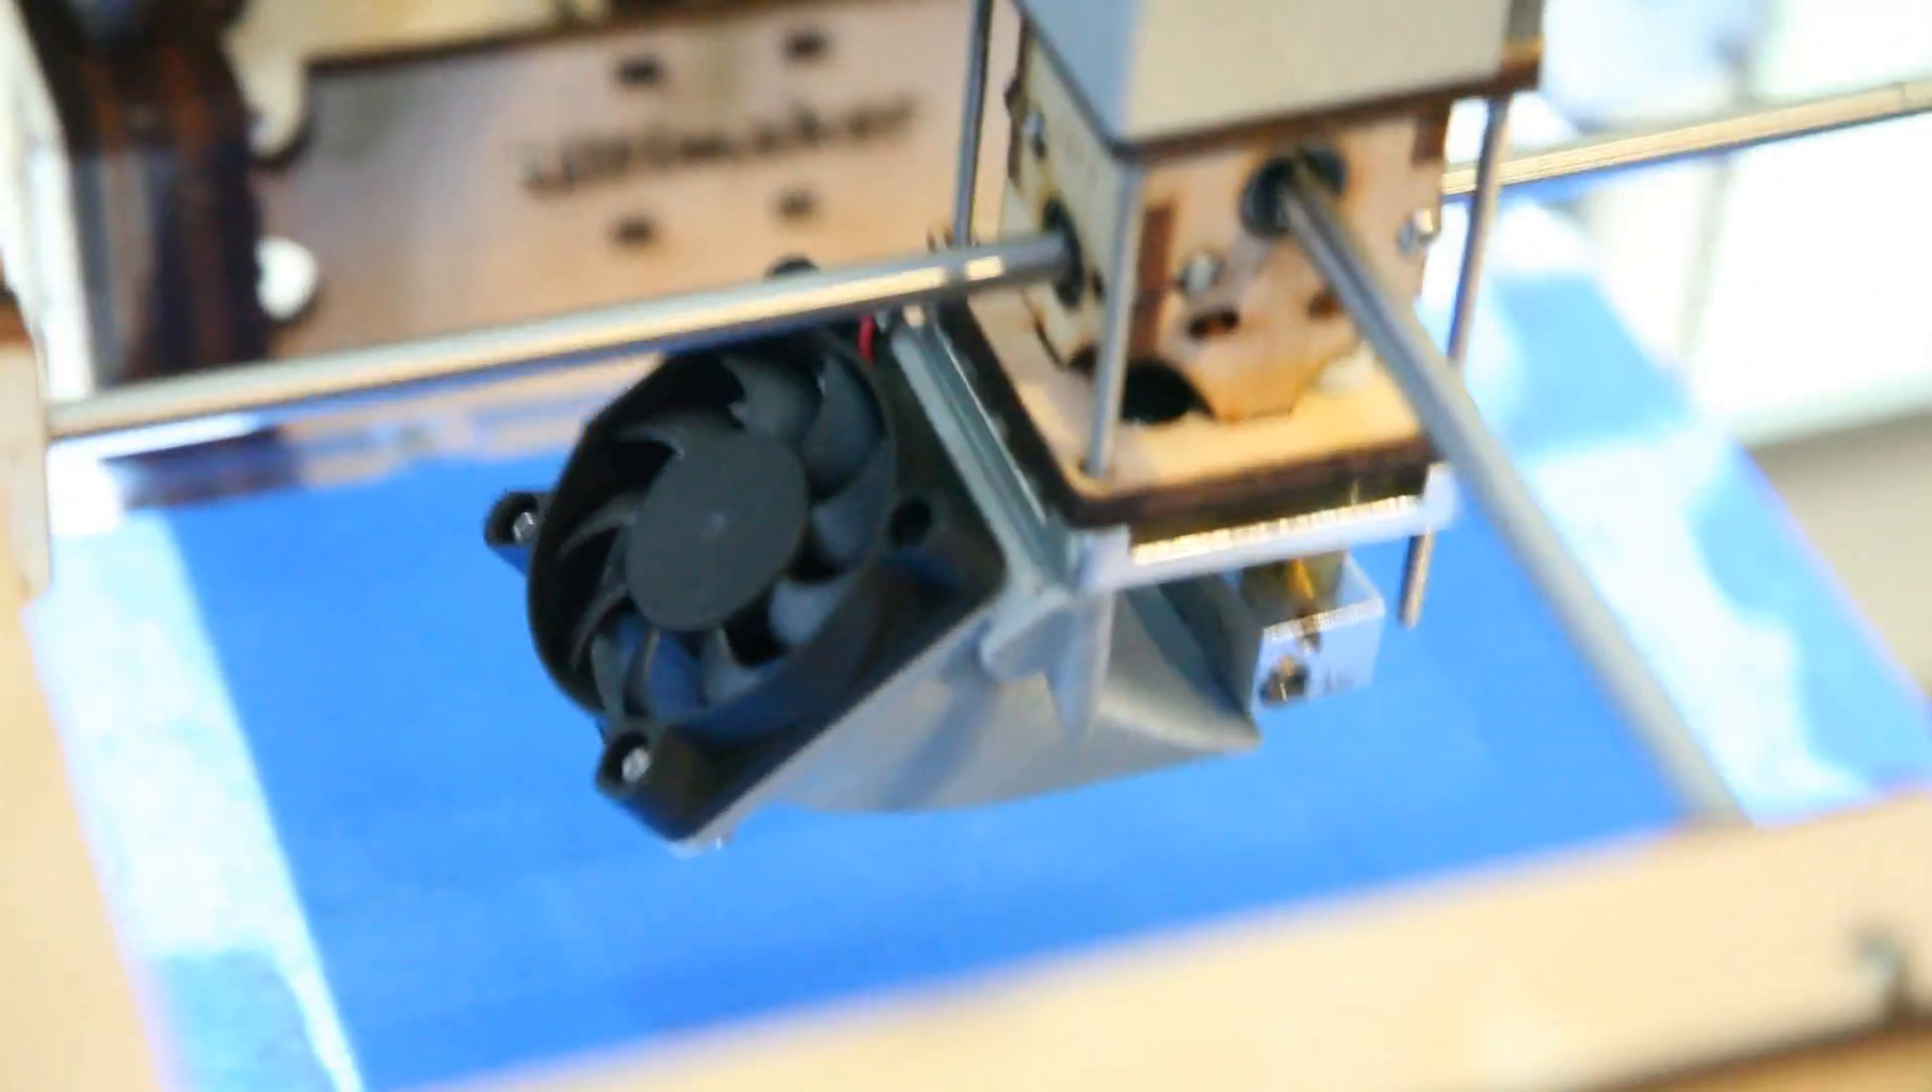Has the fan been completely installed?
Yes.